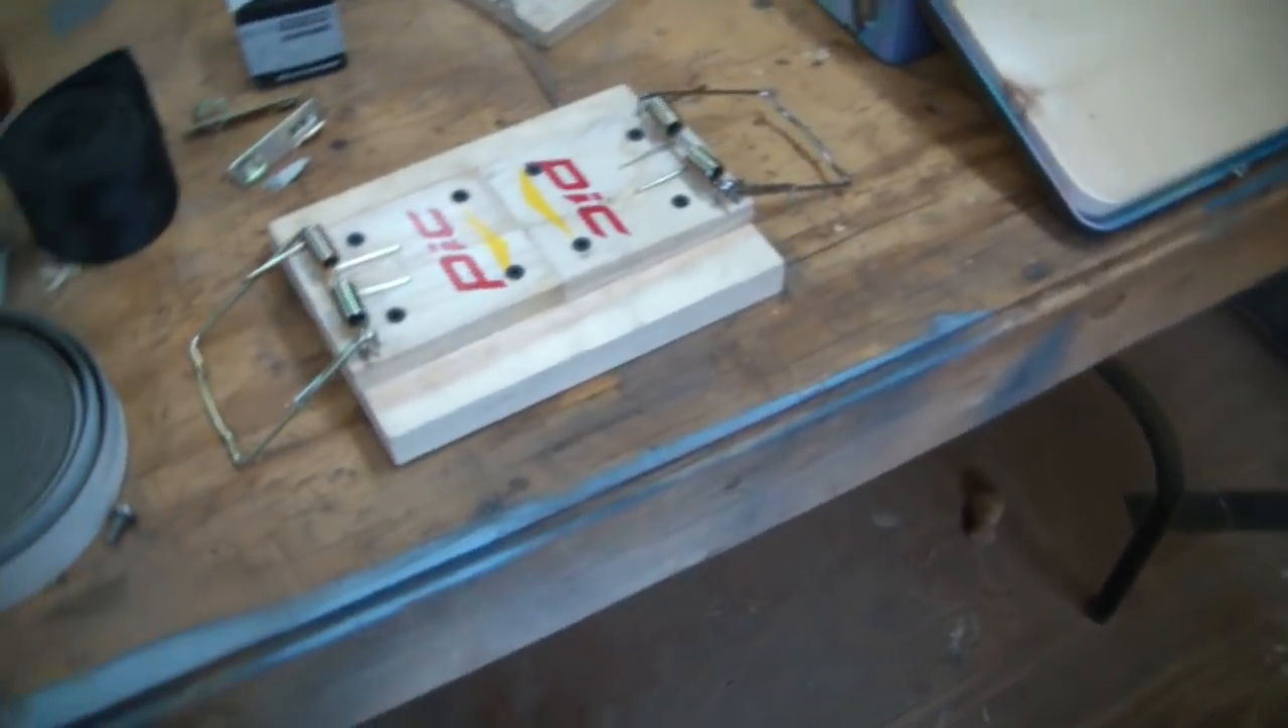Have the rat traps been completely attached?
Yes.